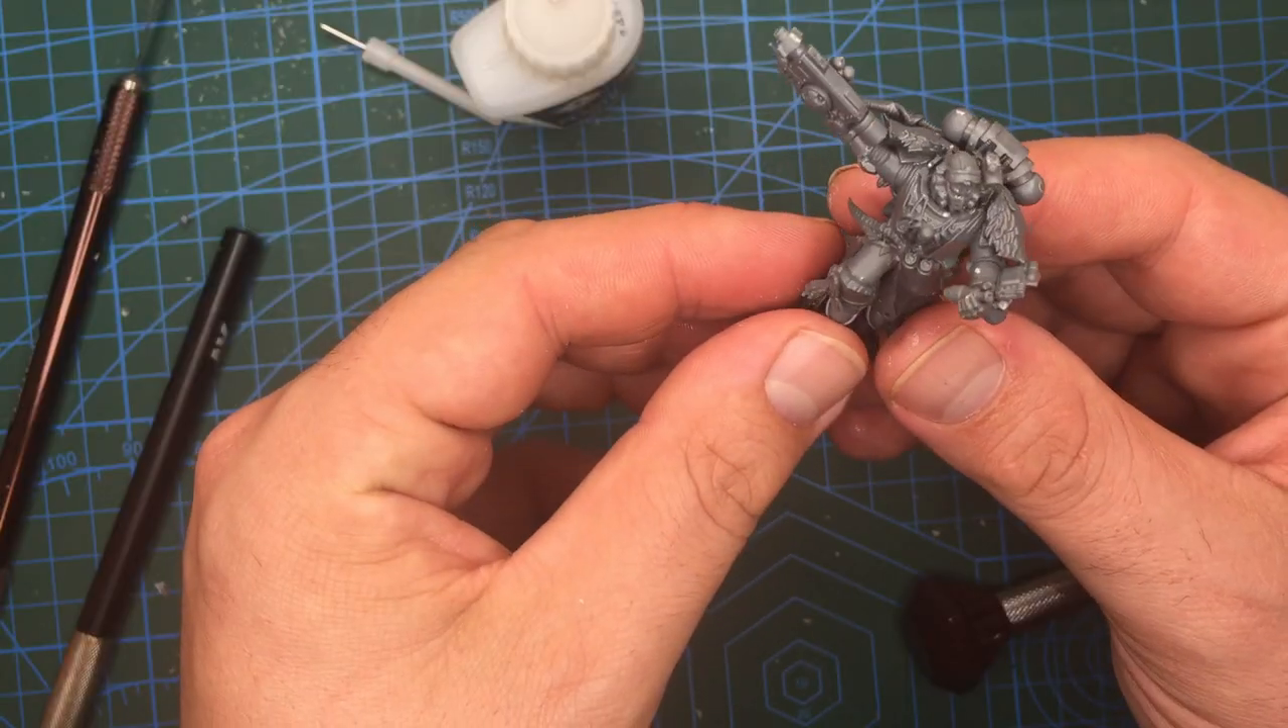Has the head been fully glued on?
Yes.